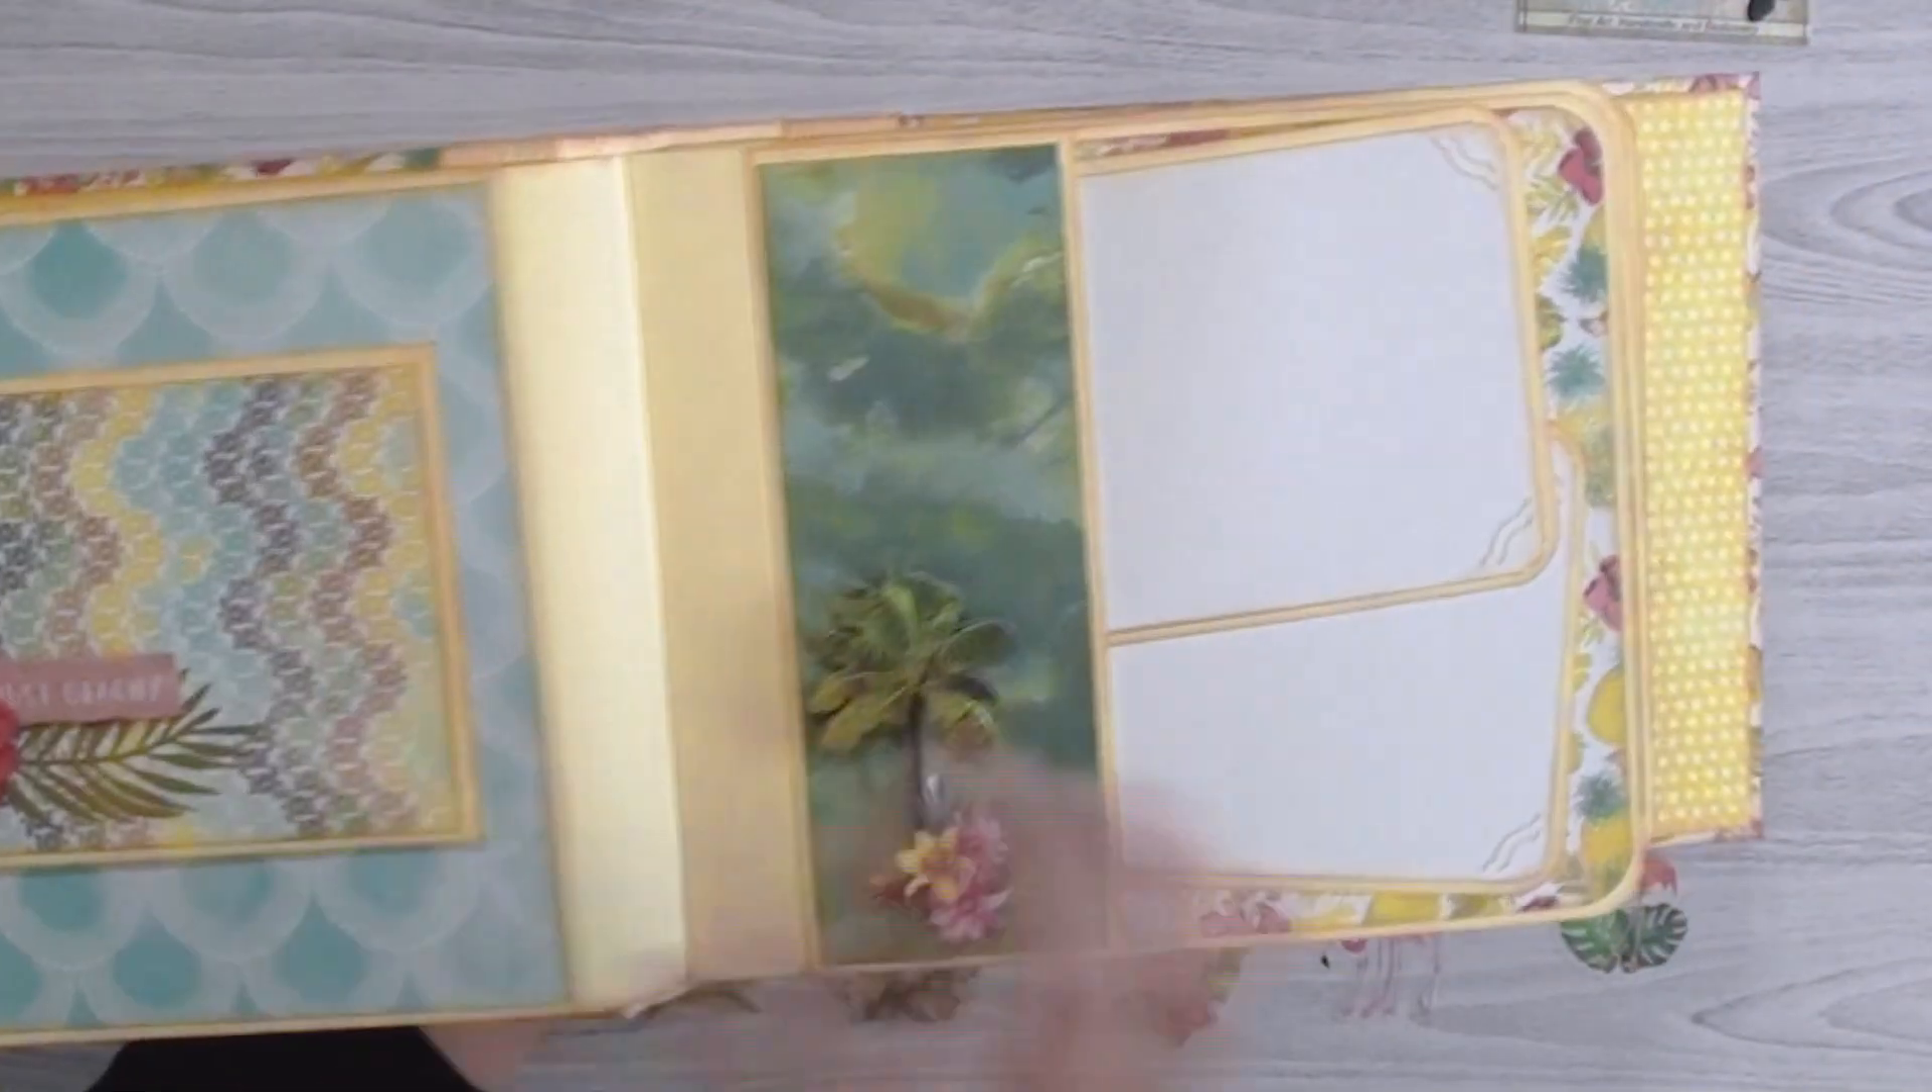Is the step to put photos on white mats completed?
No.